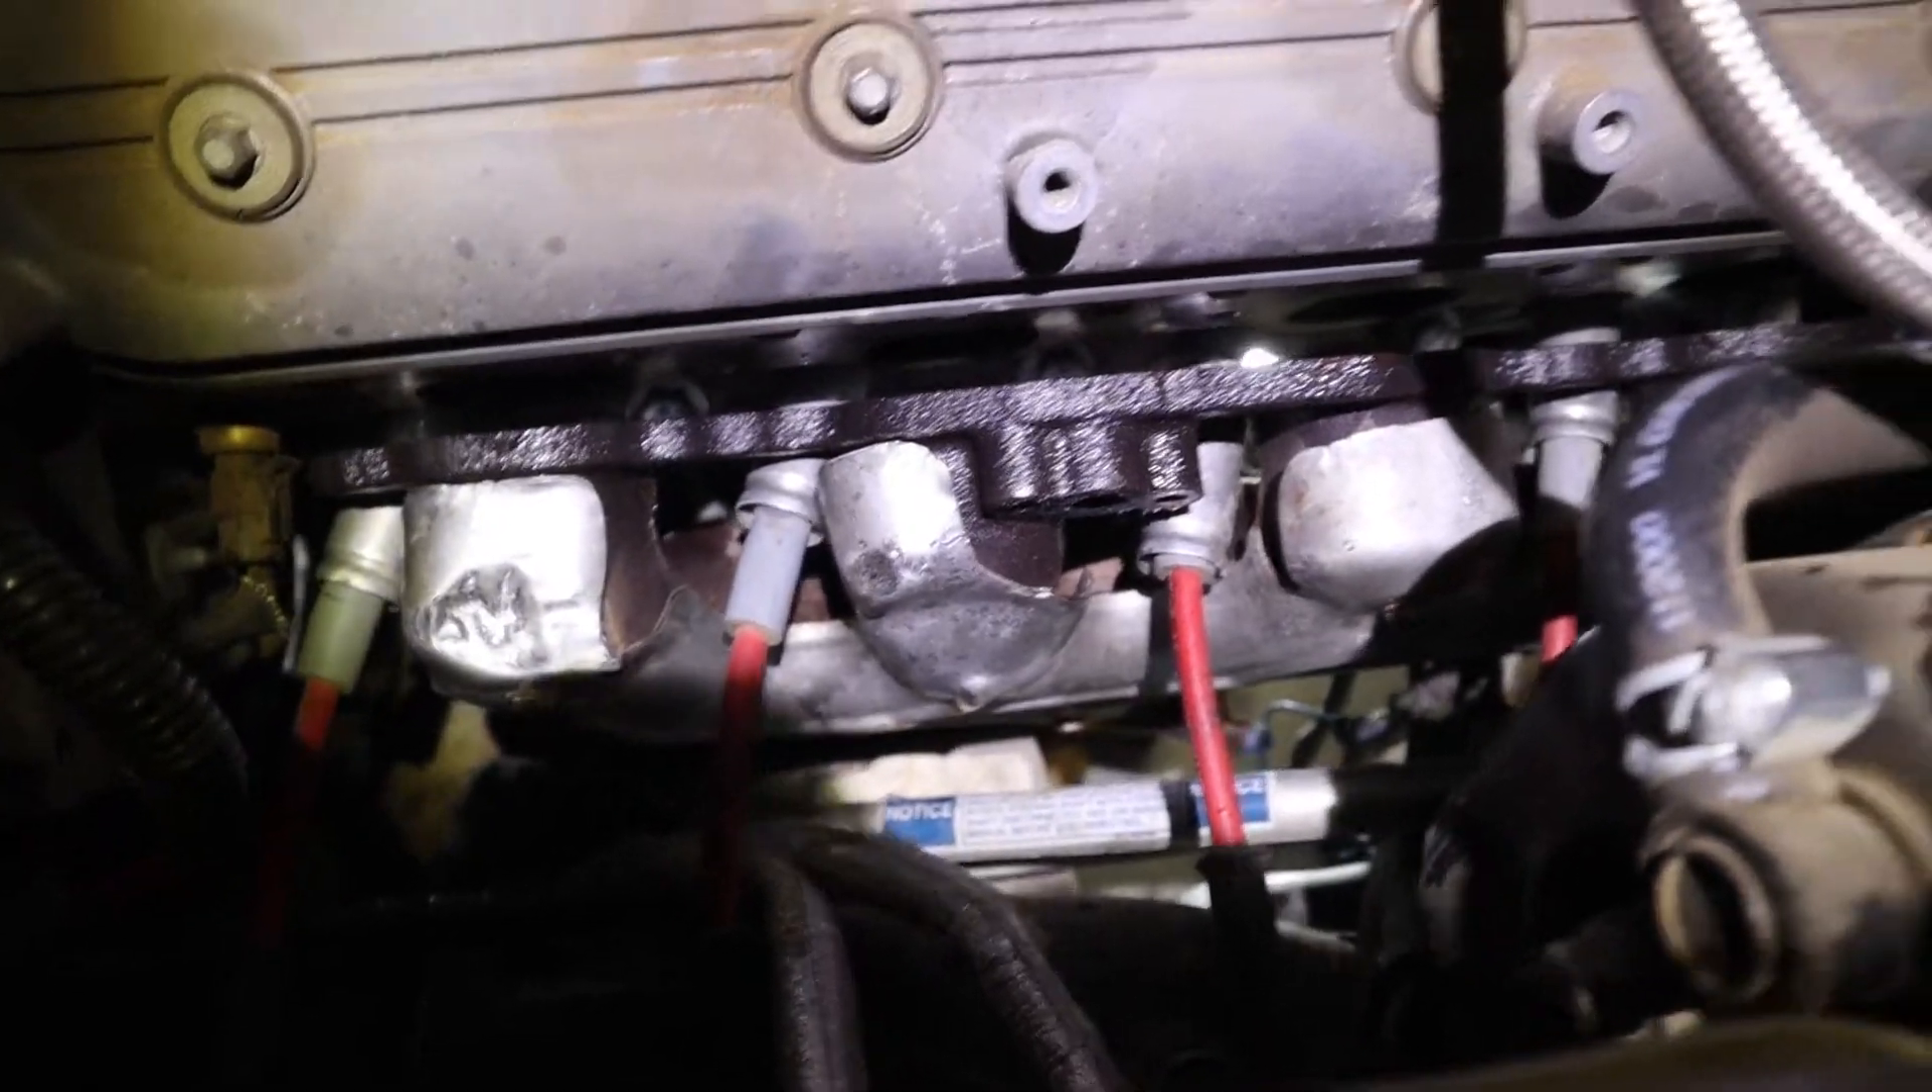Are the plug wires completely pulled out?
No.